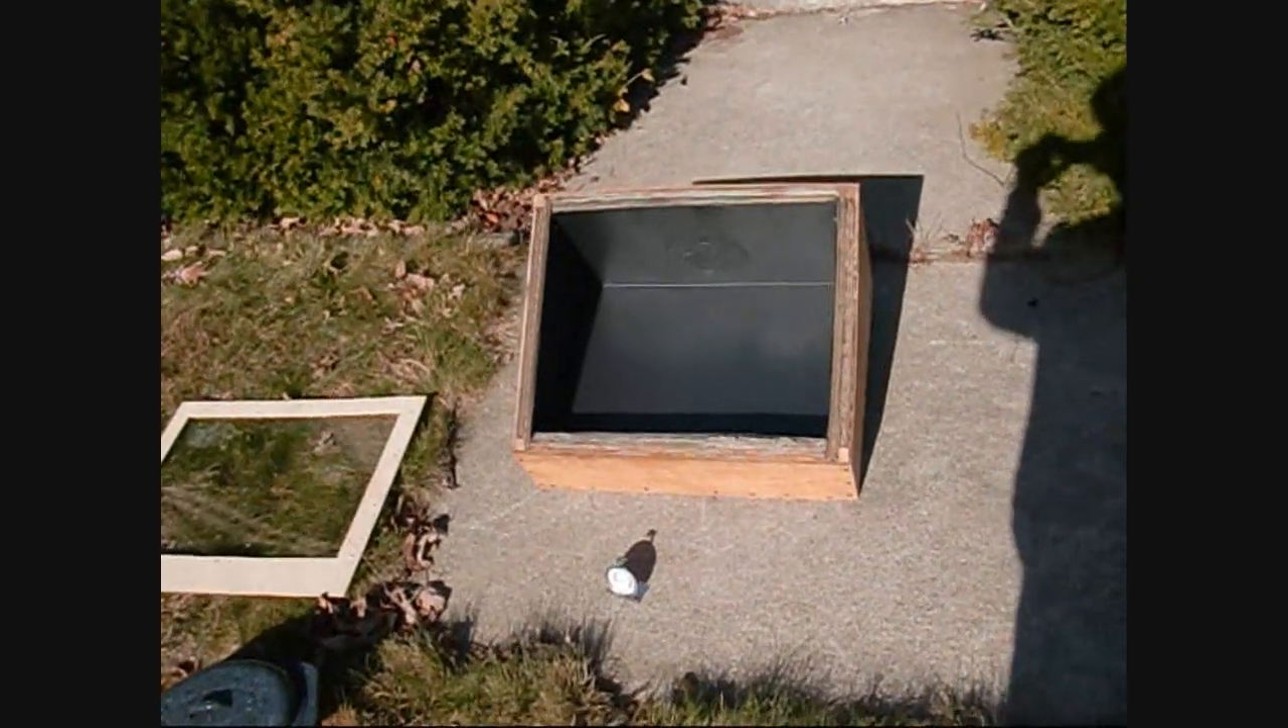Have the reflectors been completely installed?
No.